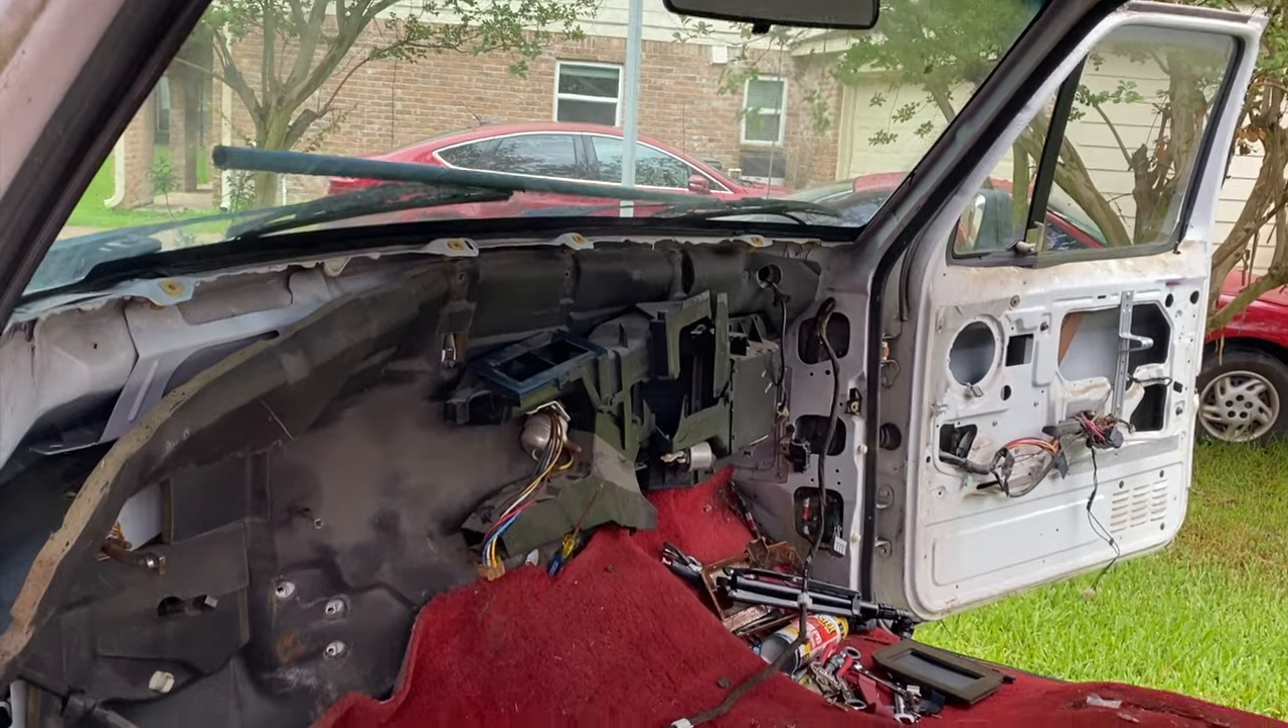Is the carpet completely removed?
No.